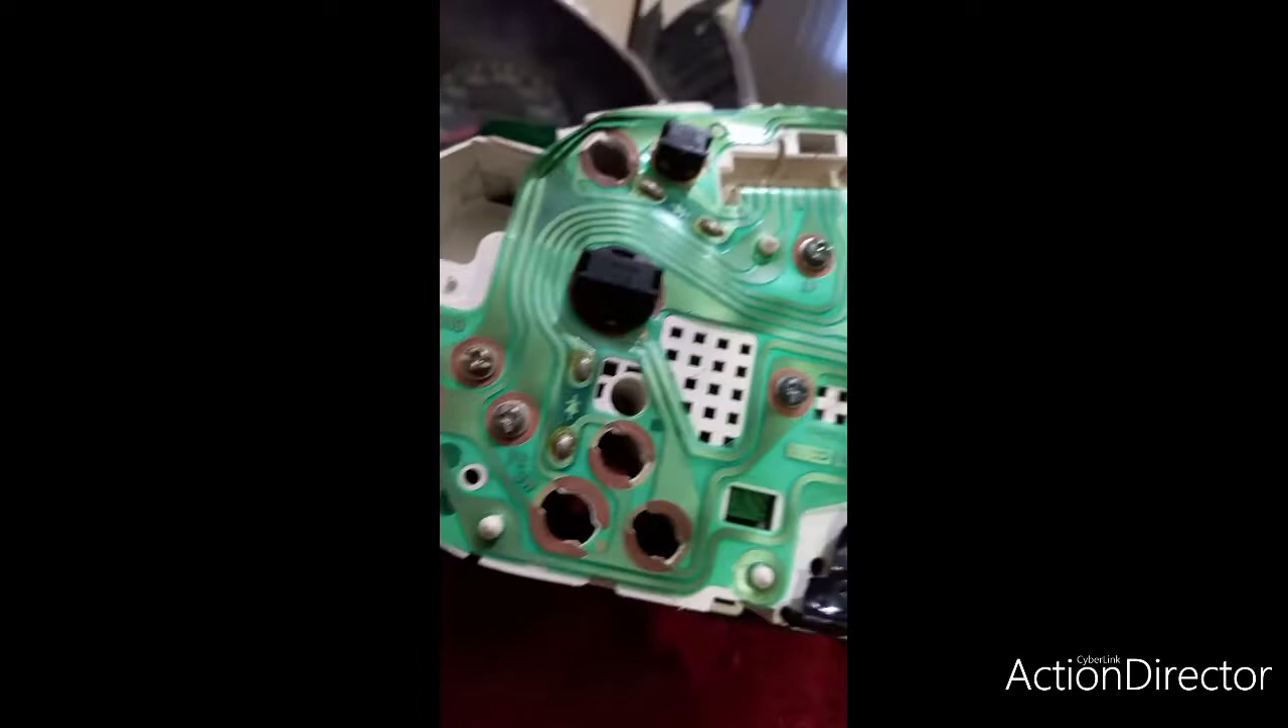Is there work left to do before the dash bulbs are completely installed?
Yes.